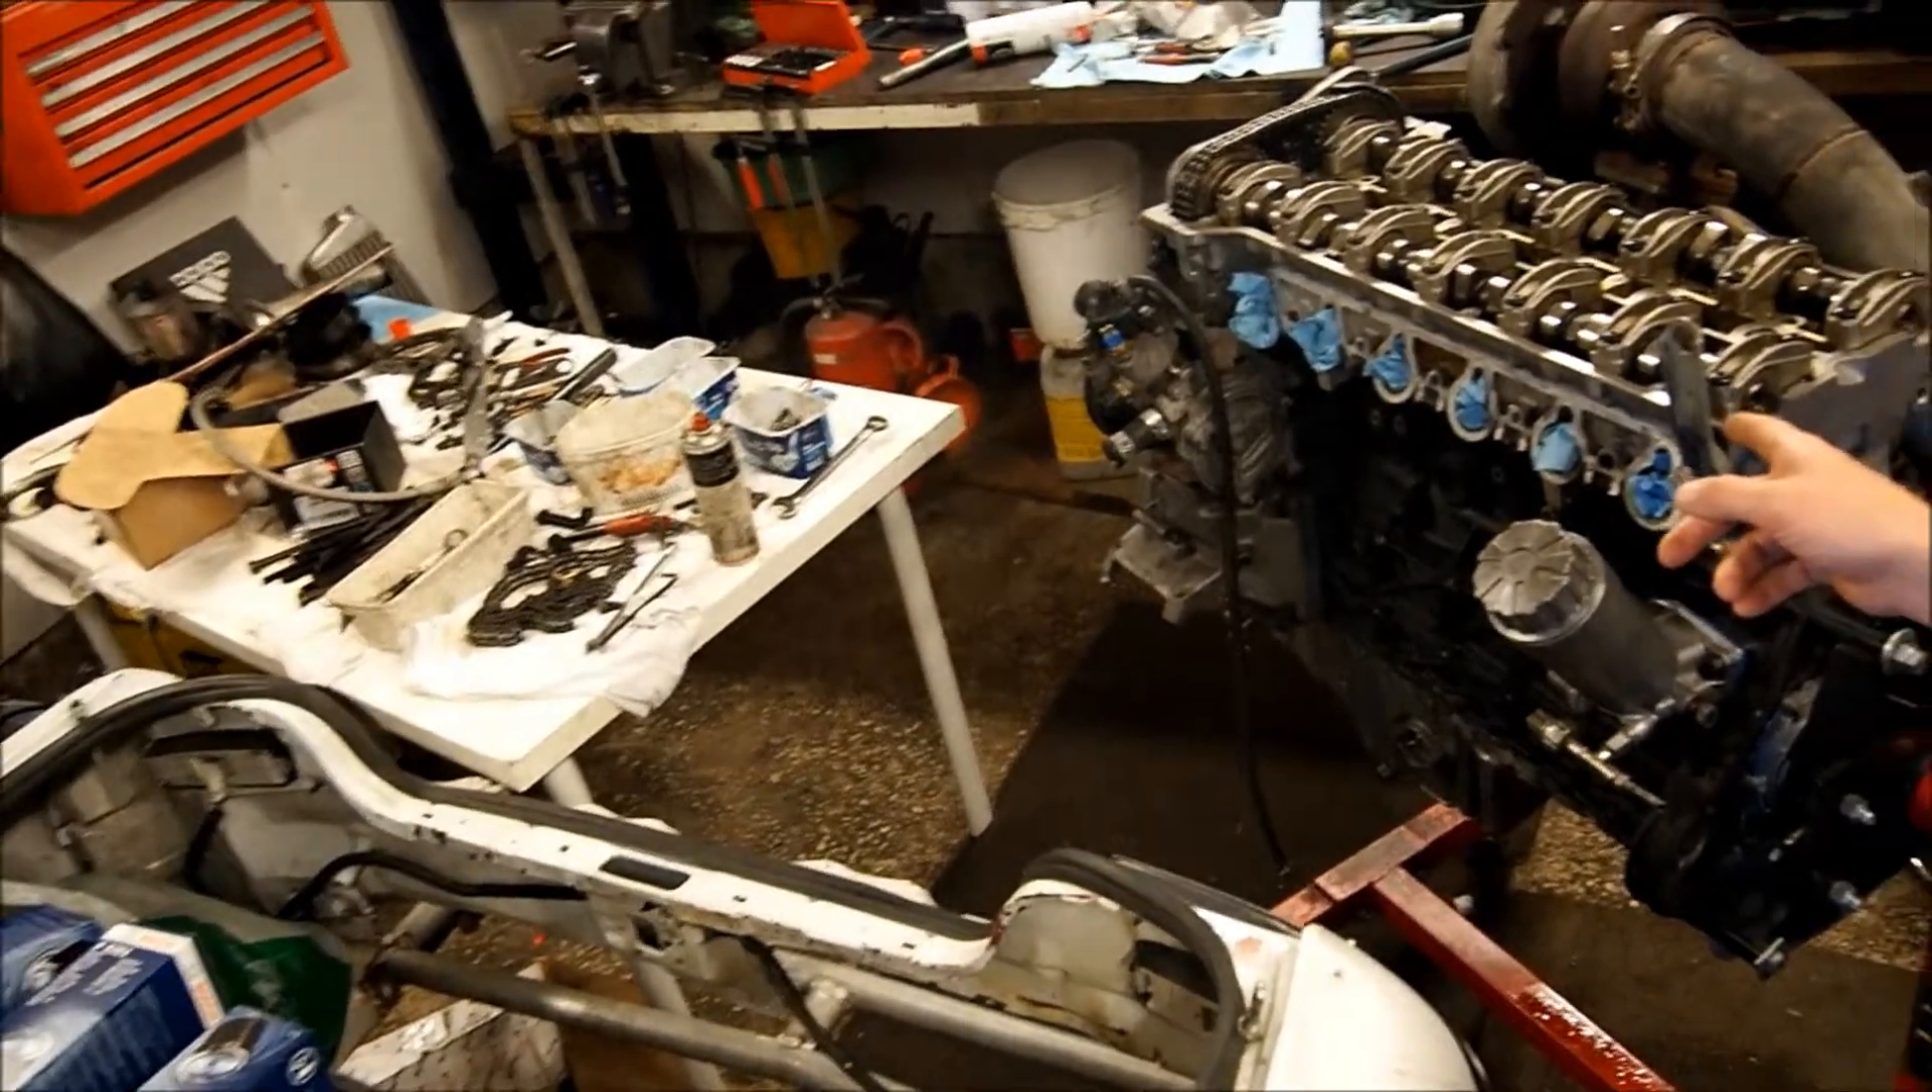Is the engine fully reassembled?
No.